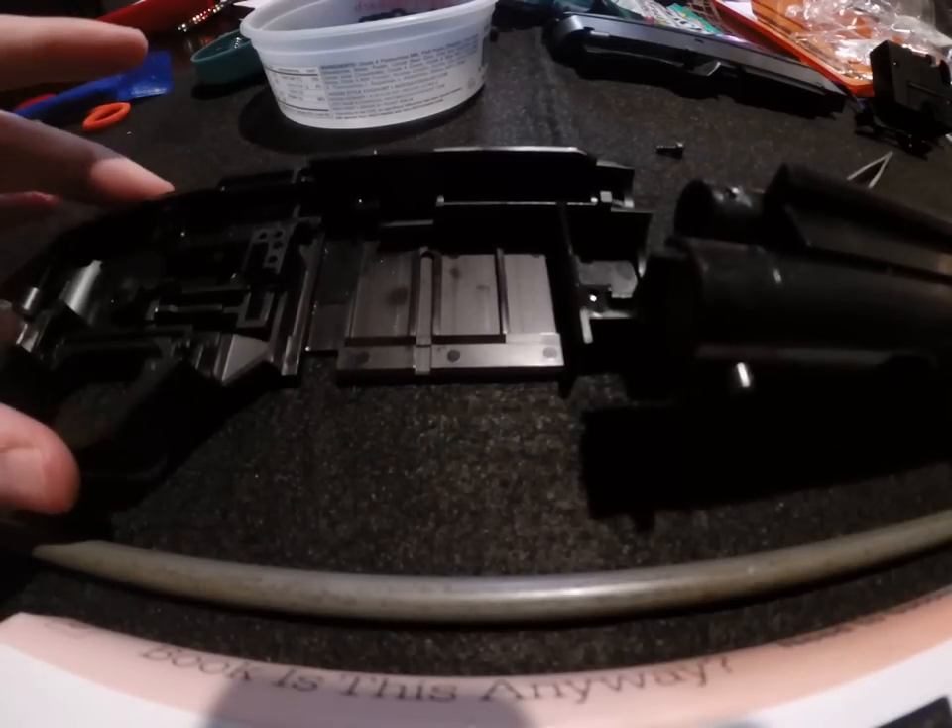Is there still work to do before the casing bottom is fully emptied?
No.